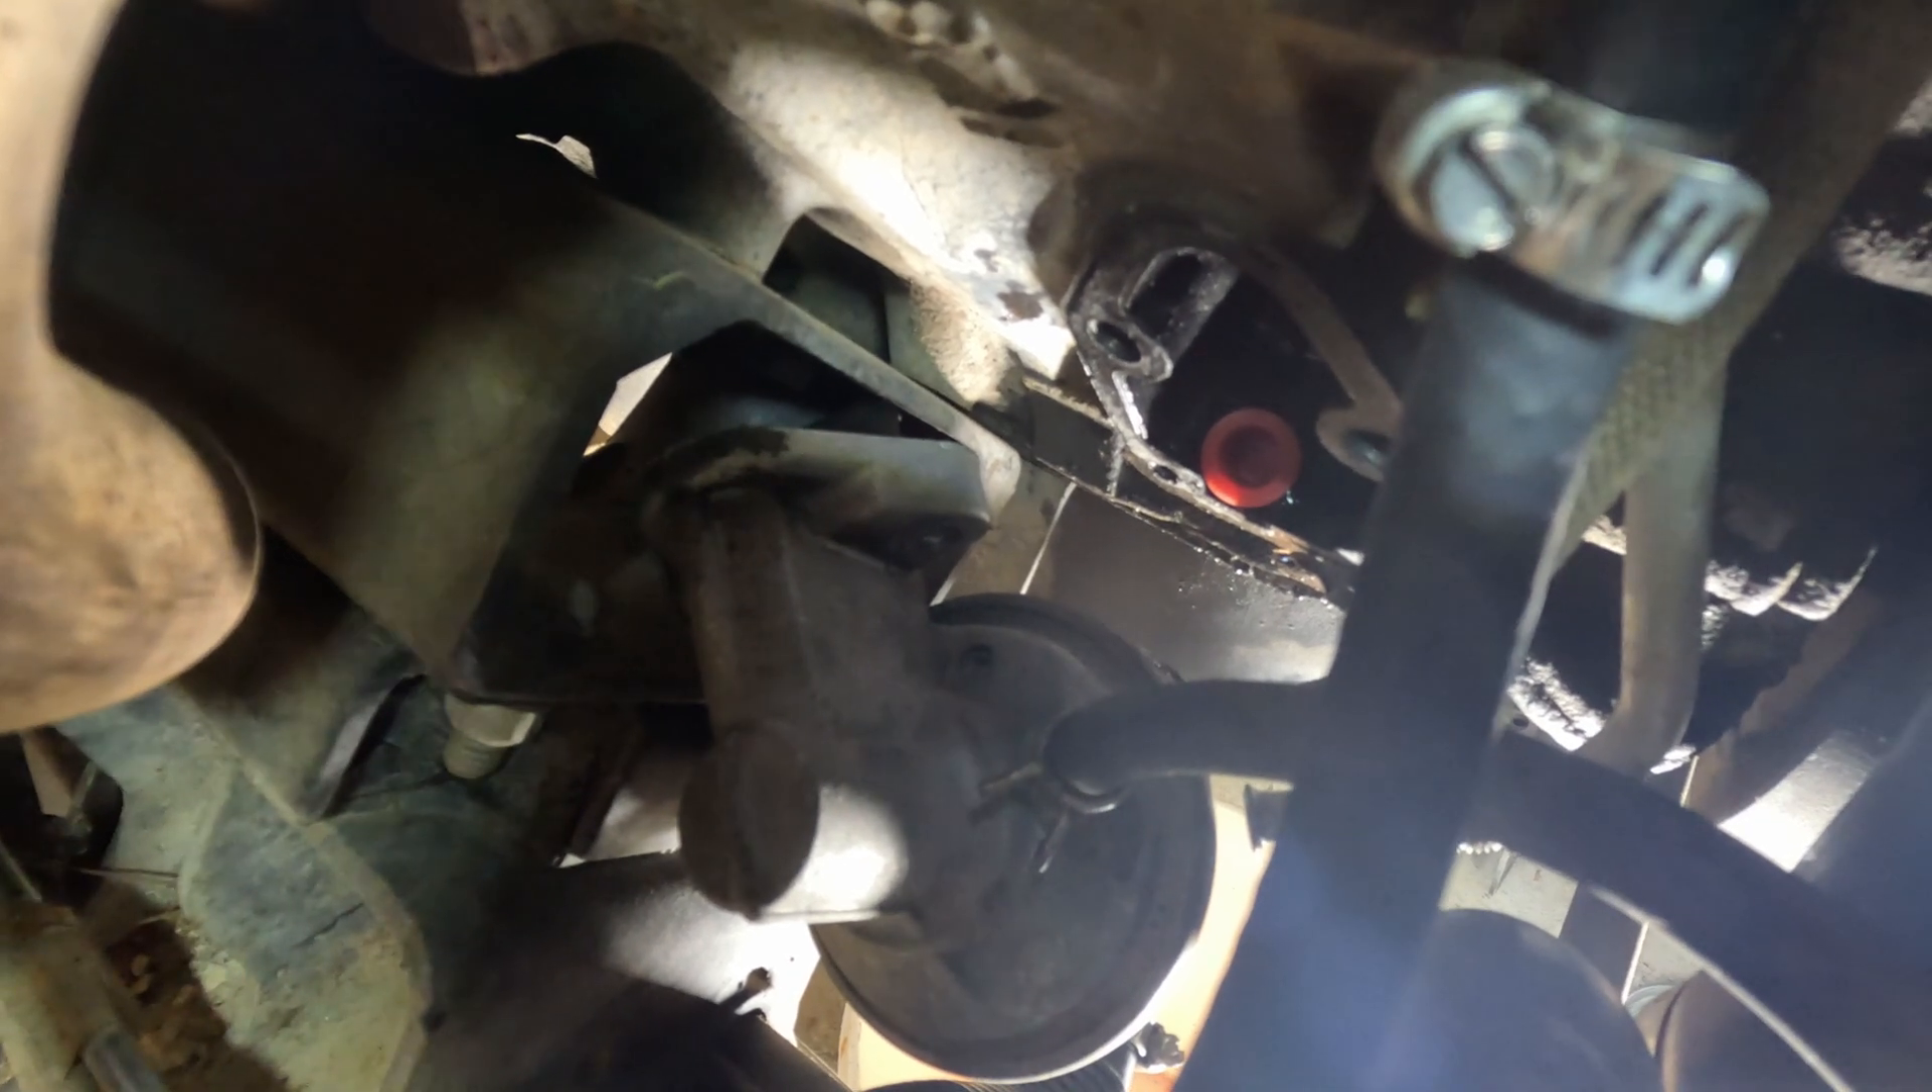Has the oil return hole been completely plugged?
Yes.